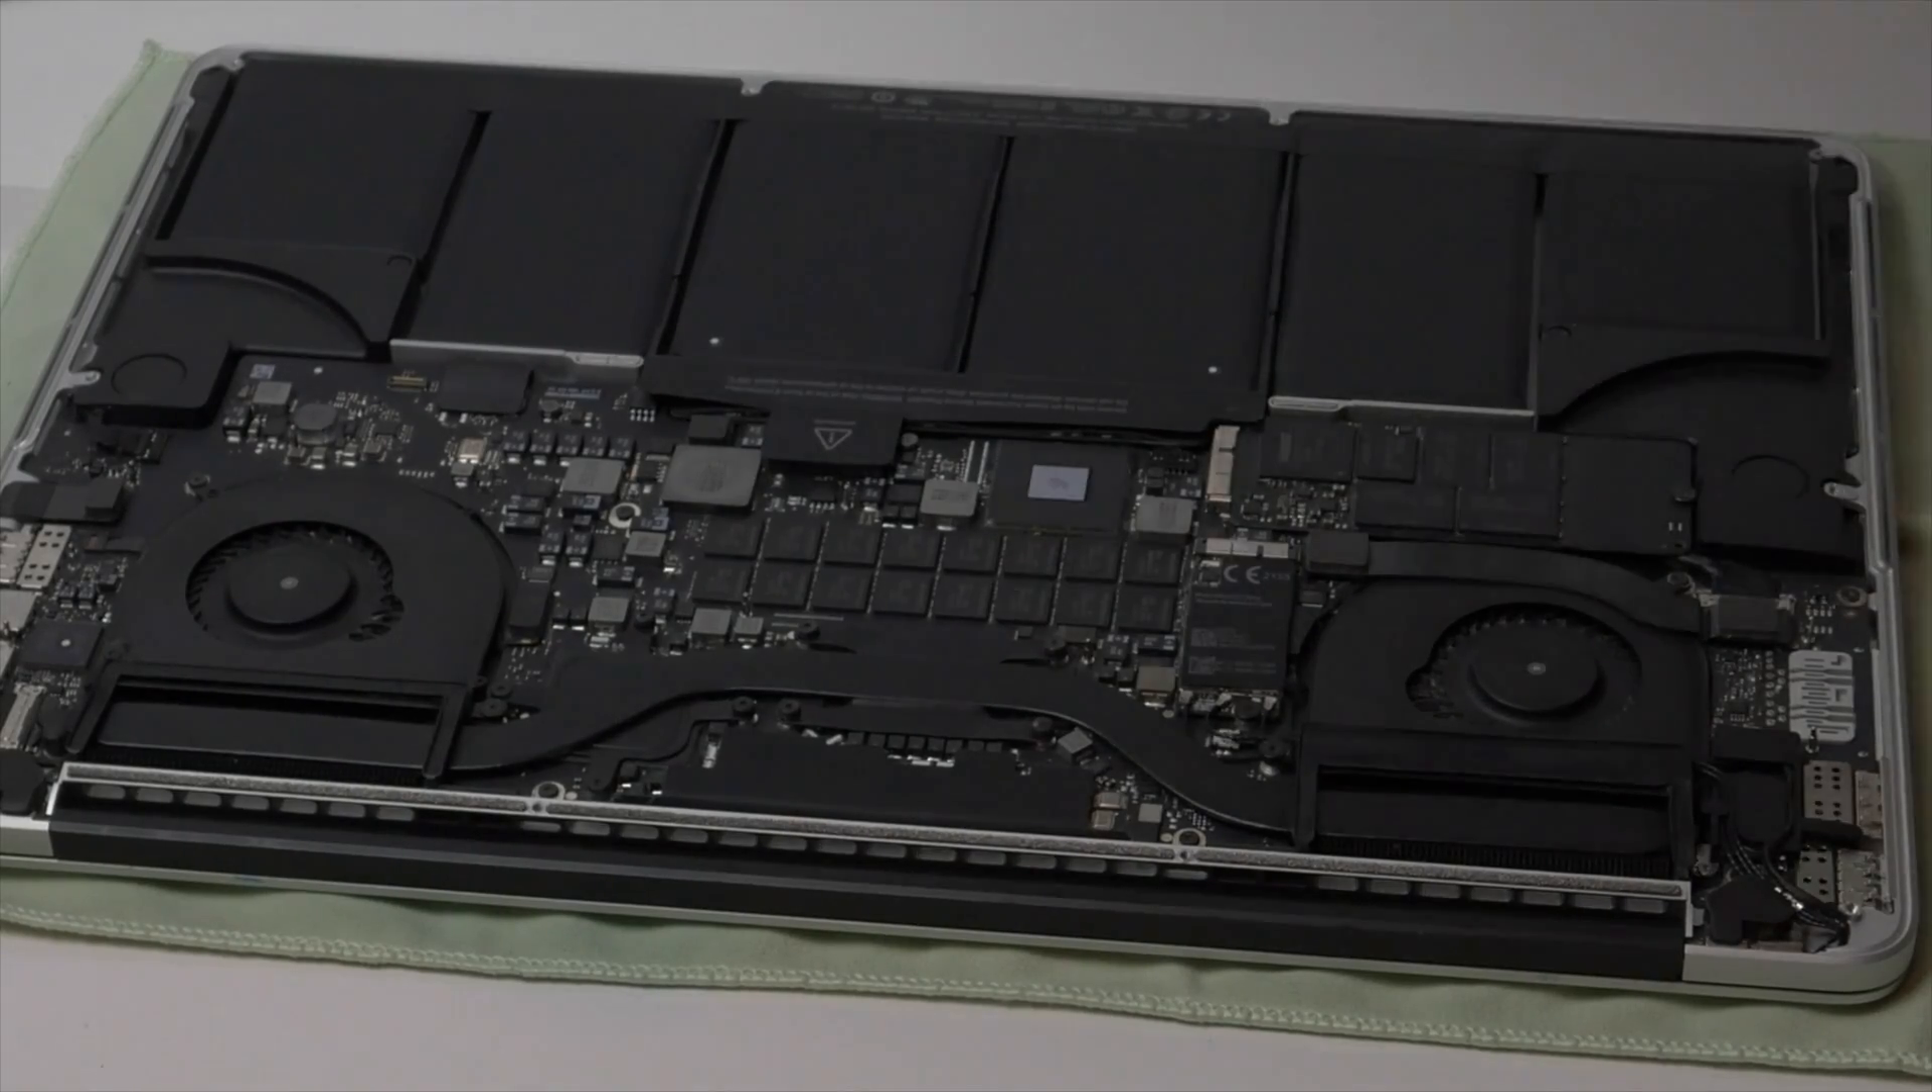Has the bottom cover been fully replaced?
No.